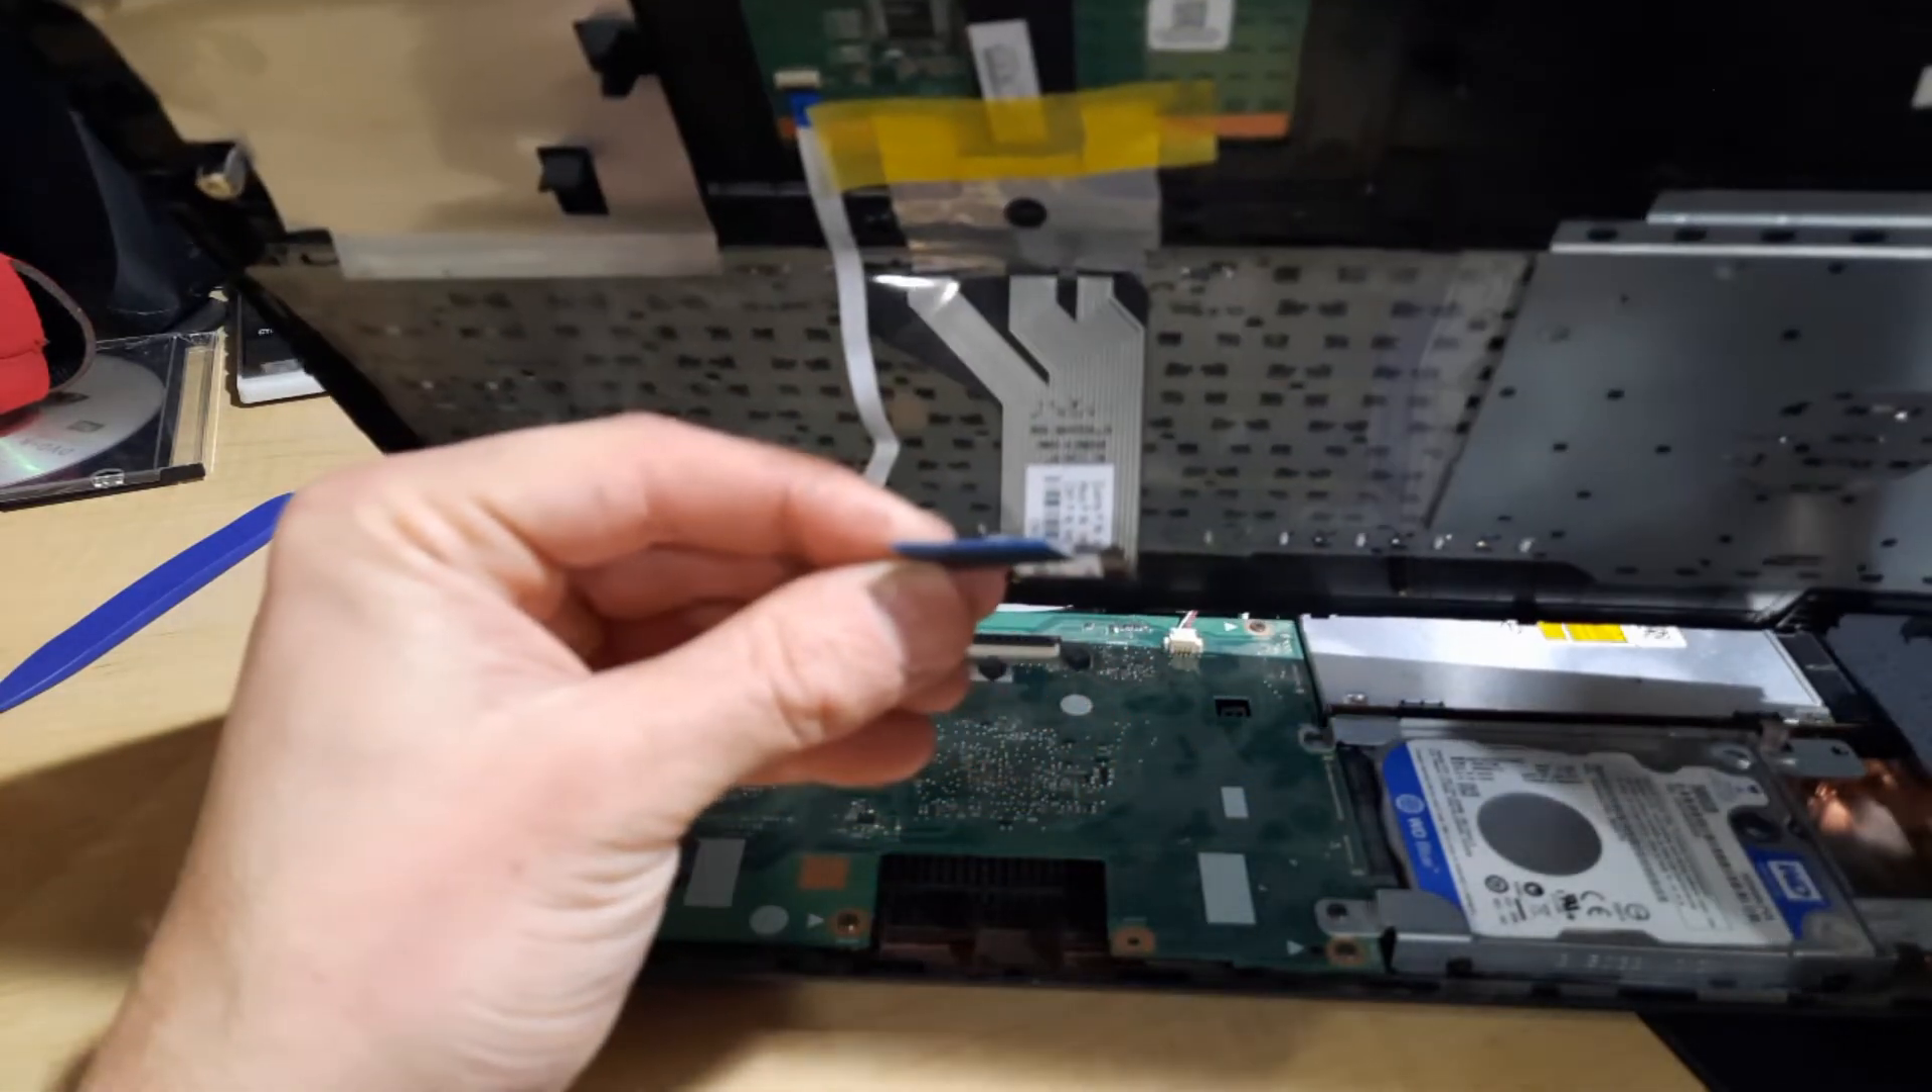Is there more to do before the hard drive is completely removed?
Yes.